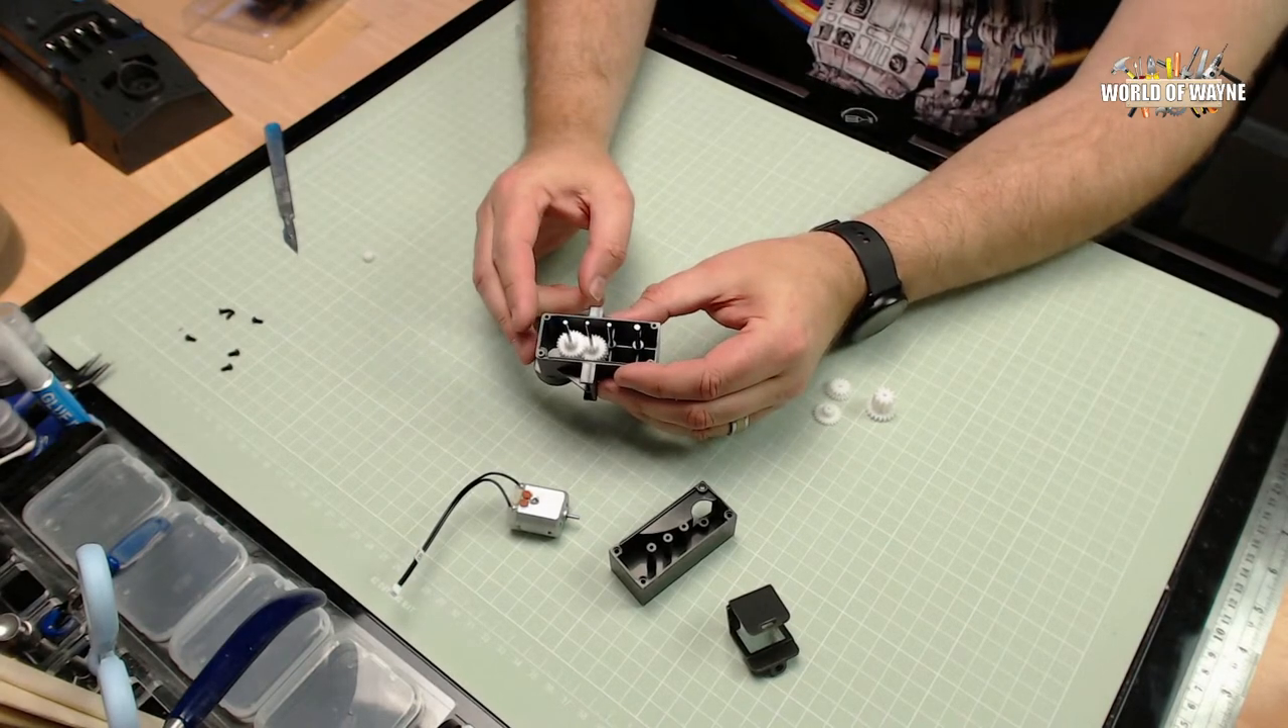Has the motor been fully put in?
No.